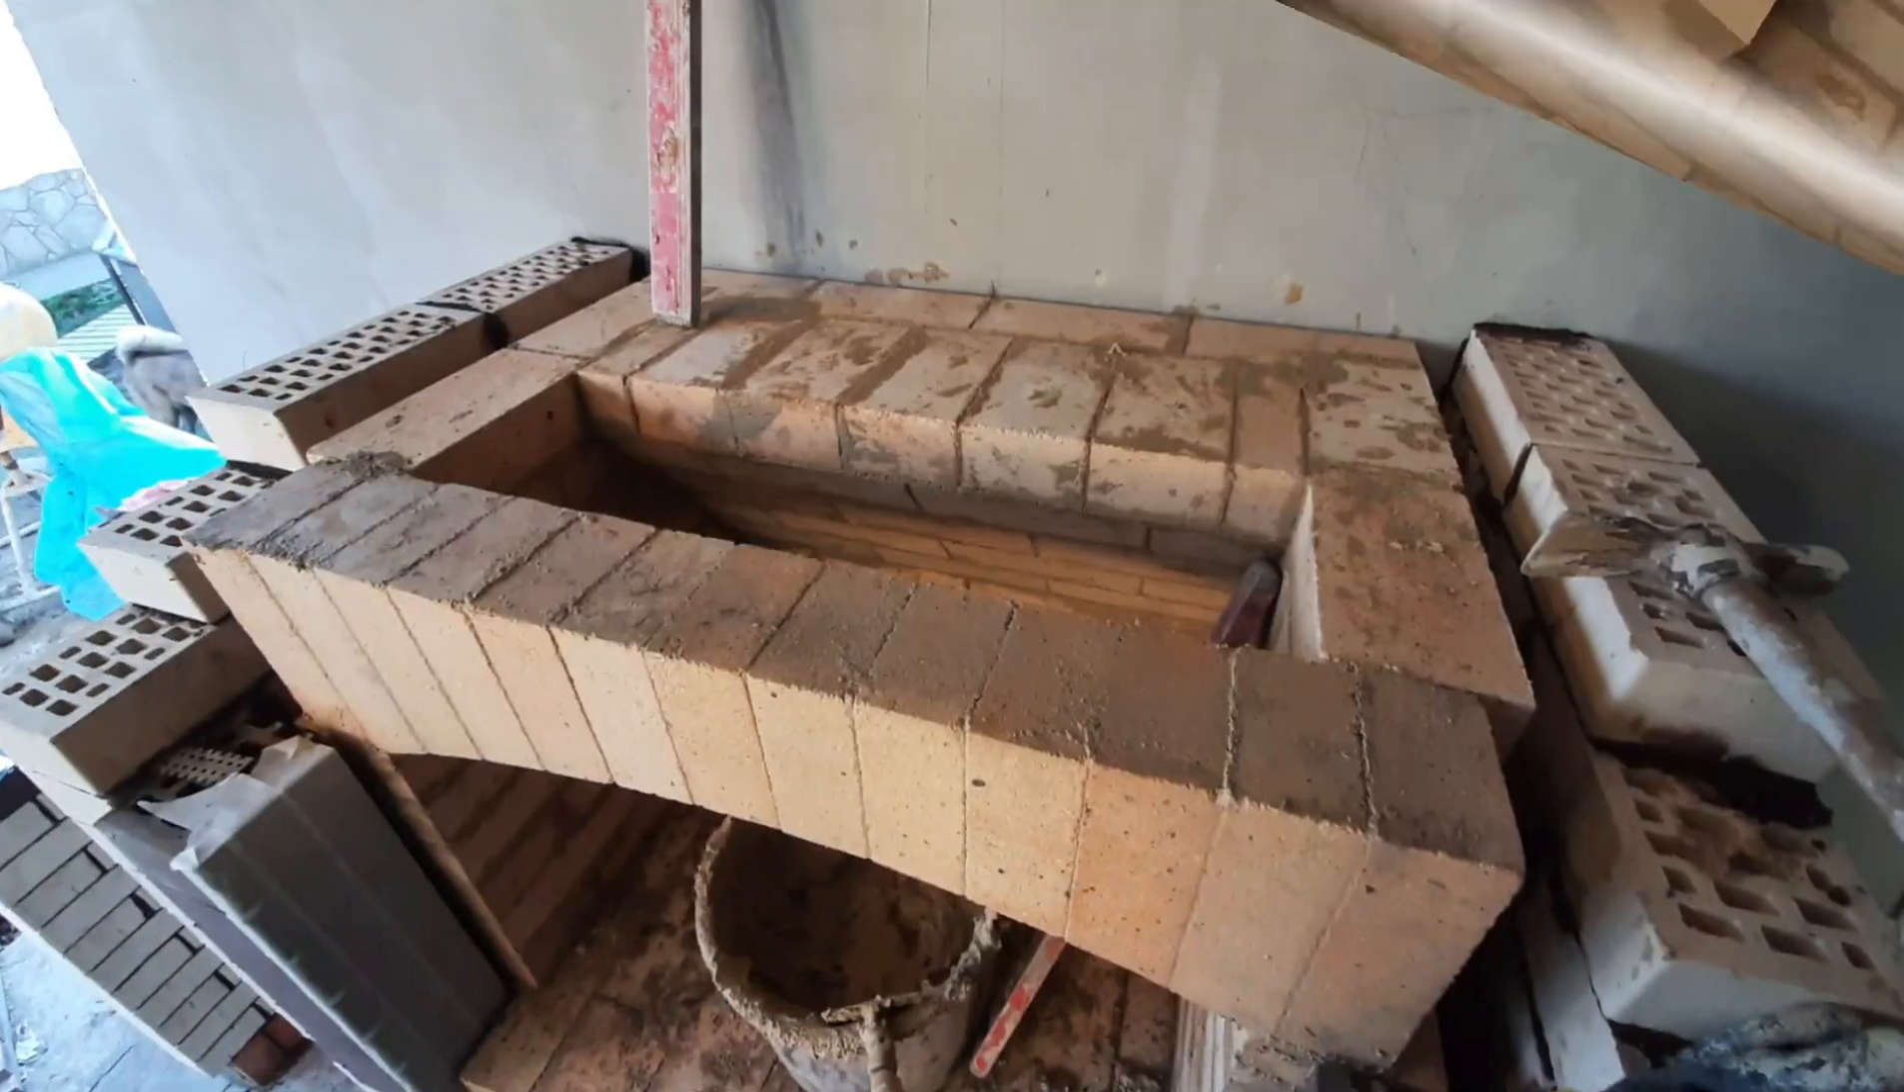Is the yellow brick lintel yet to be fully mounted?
No.